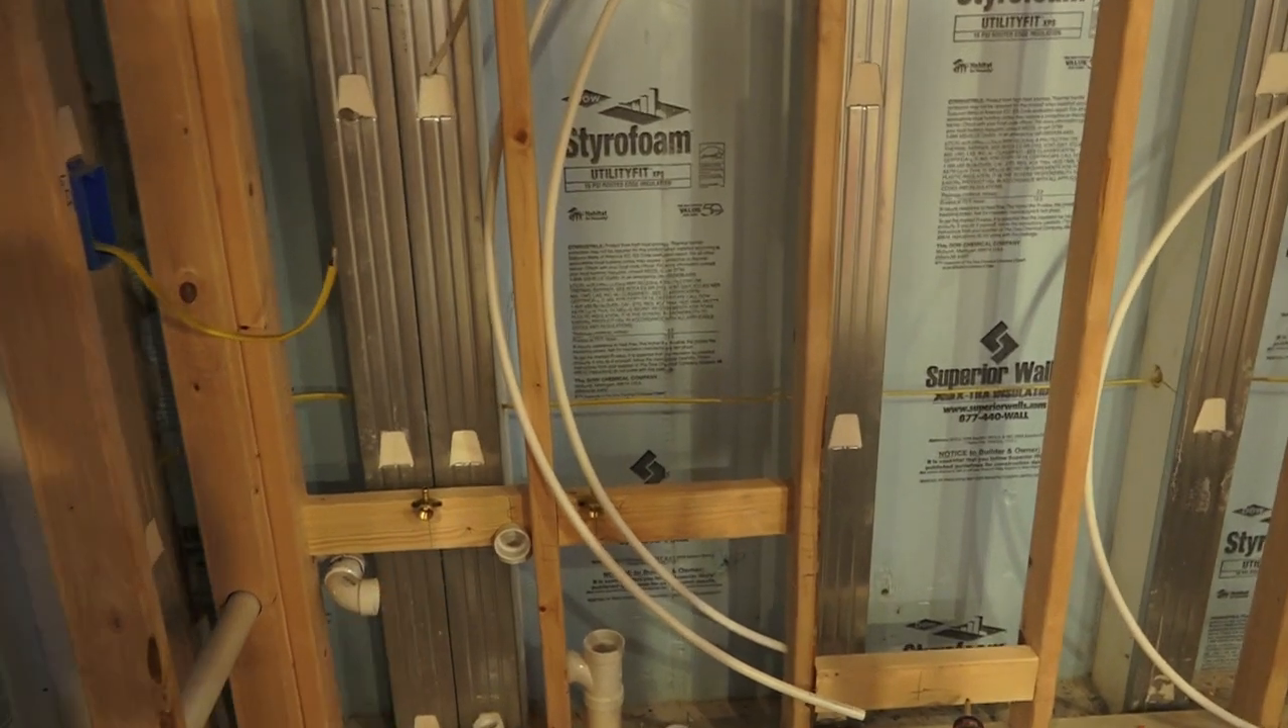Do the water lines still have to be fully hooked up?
Yes.